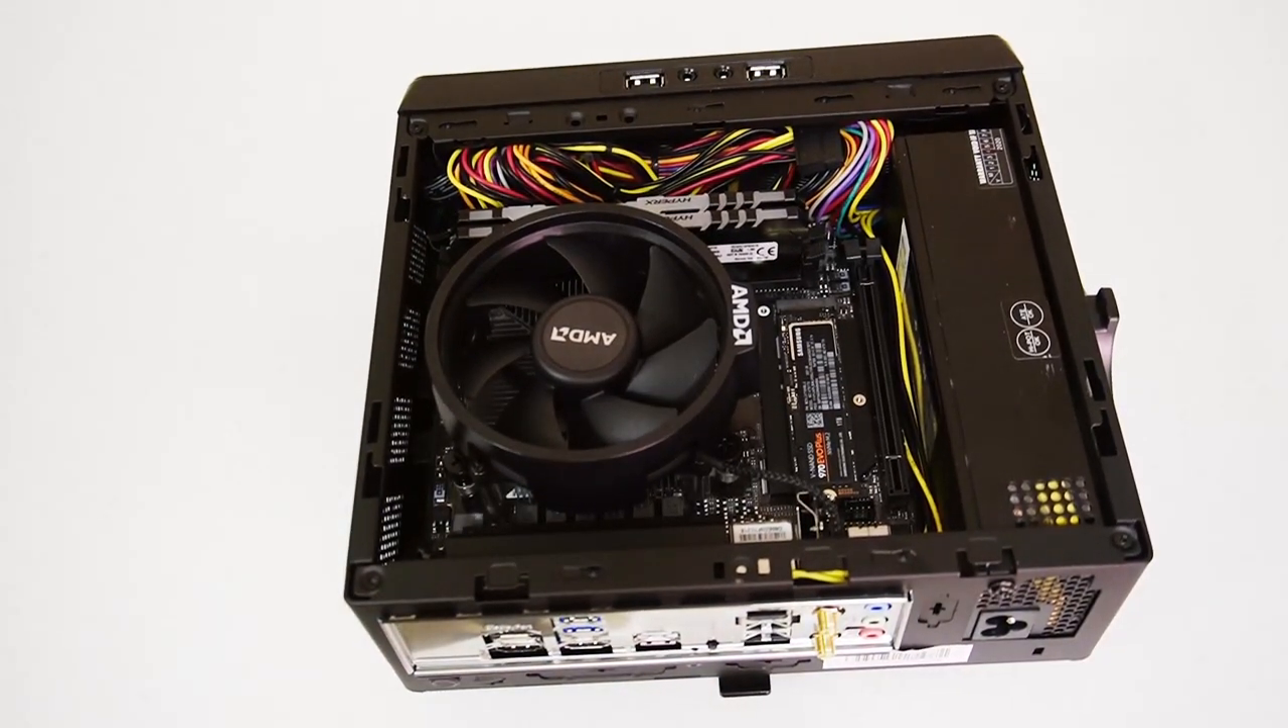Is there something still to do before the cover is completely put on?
Yes.